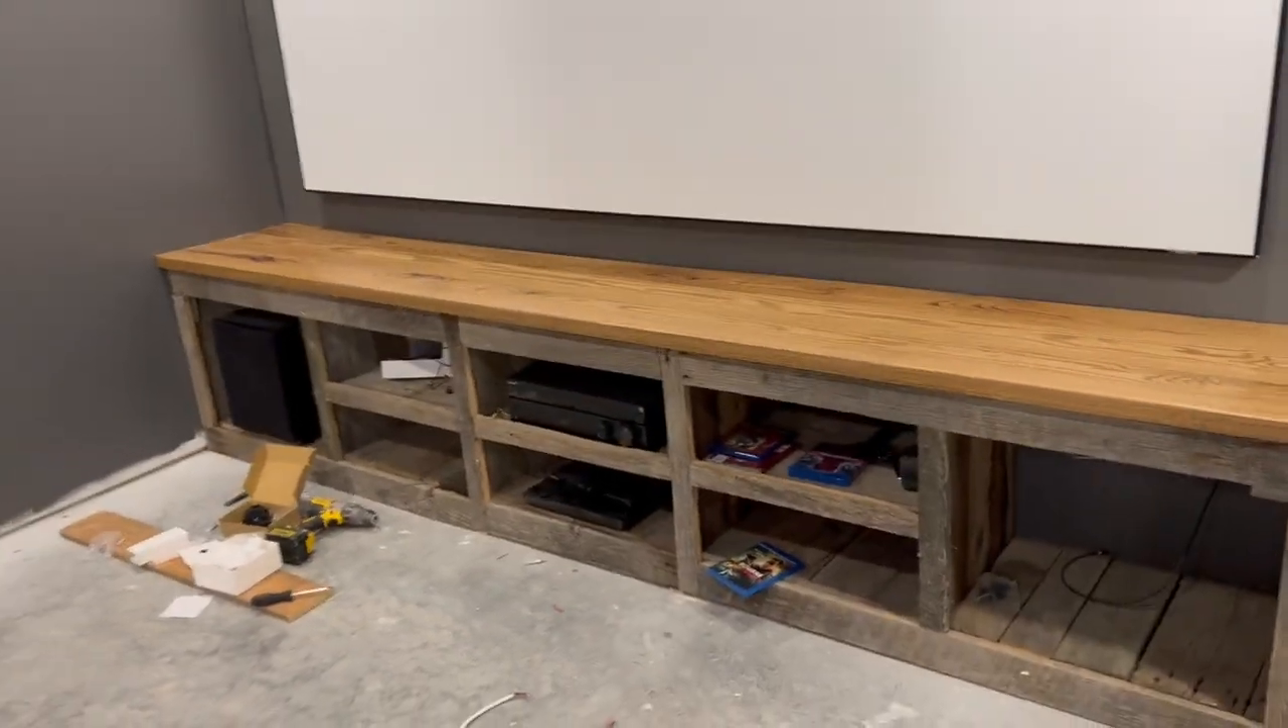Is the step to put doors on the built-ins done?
No.